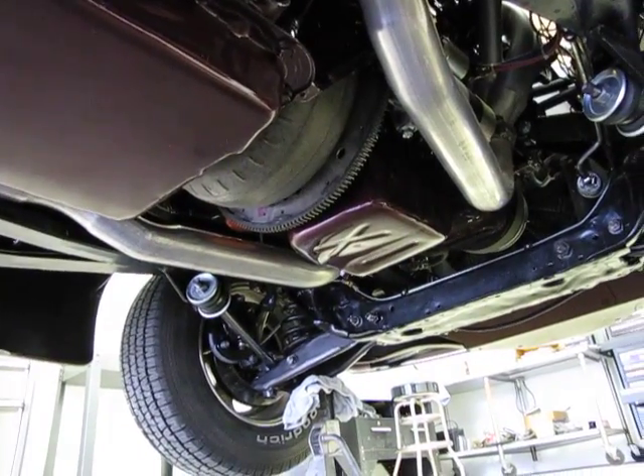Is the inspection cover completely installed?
No.